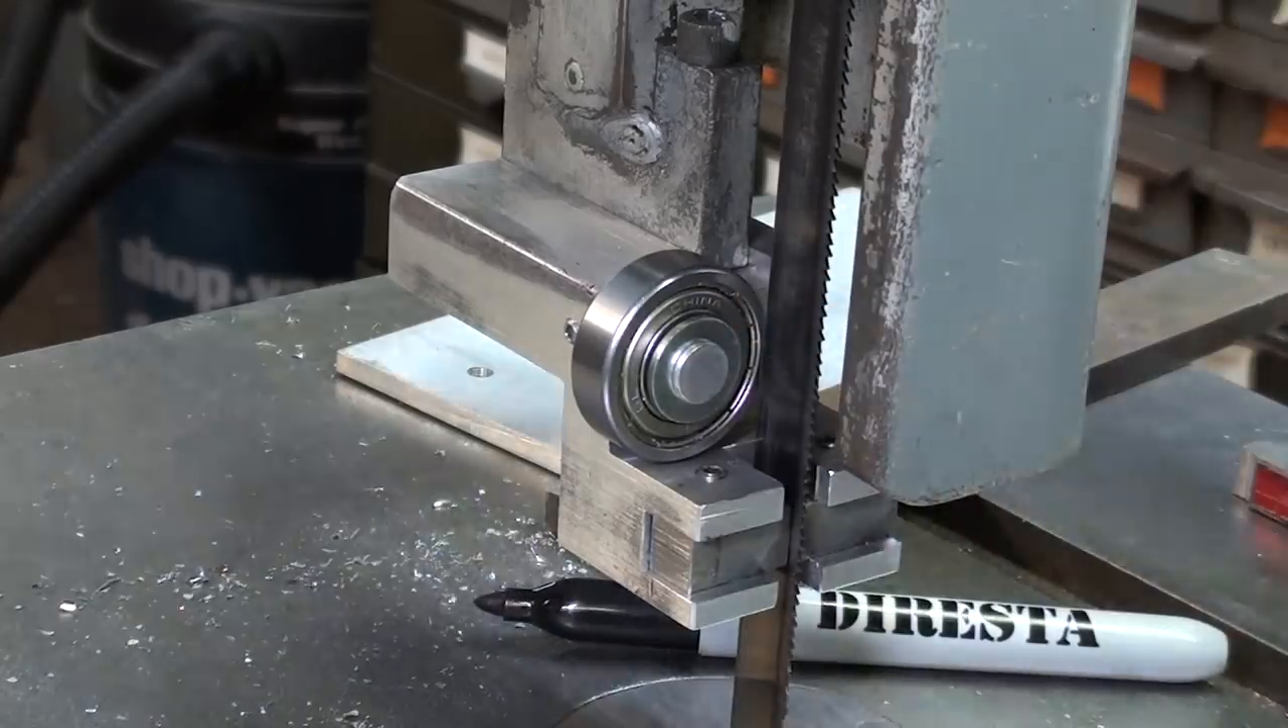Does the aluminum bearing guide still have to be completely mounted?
No.